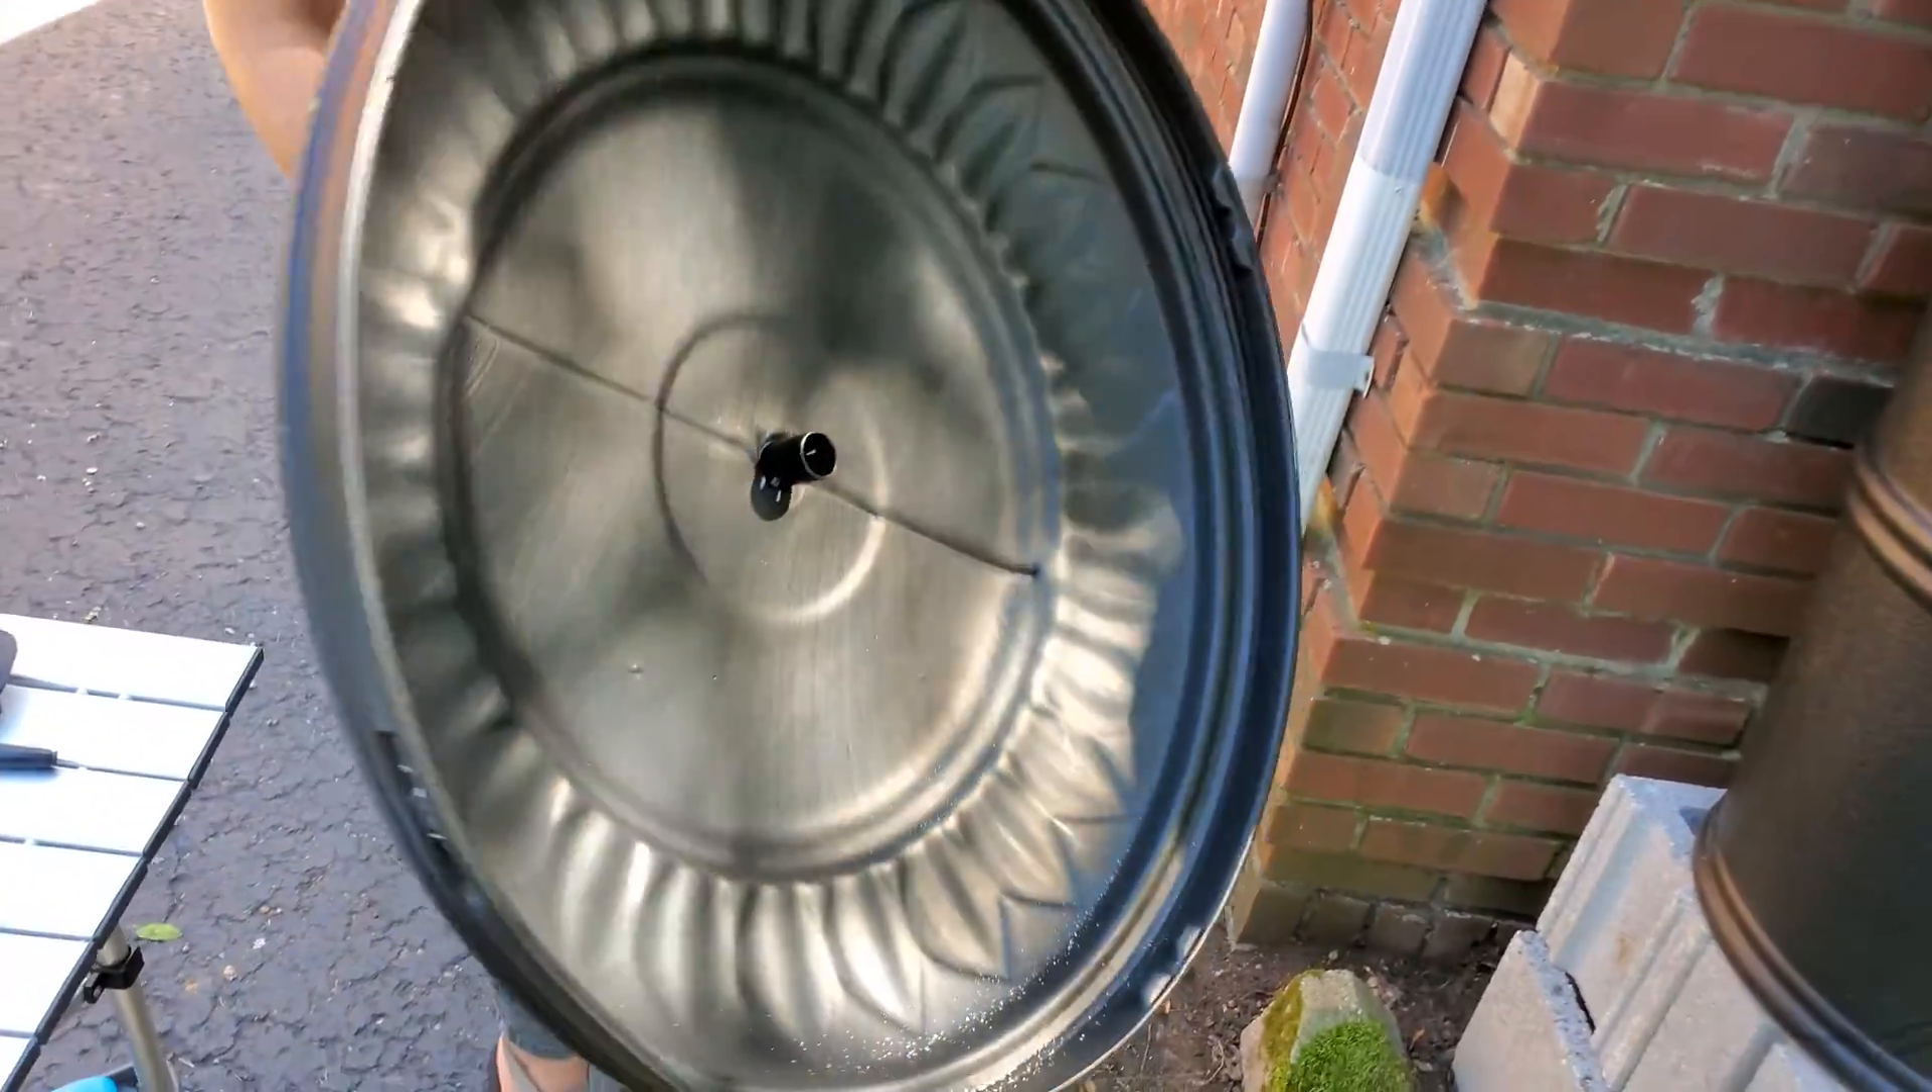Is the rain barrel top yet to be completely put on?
Yes.